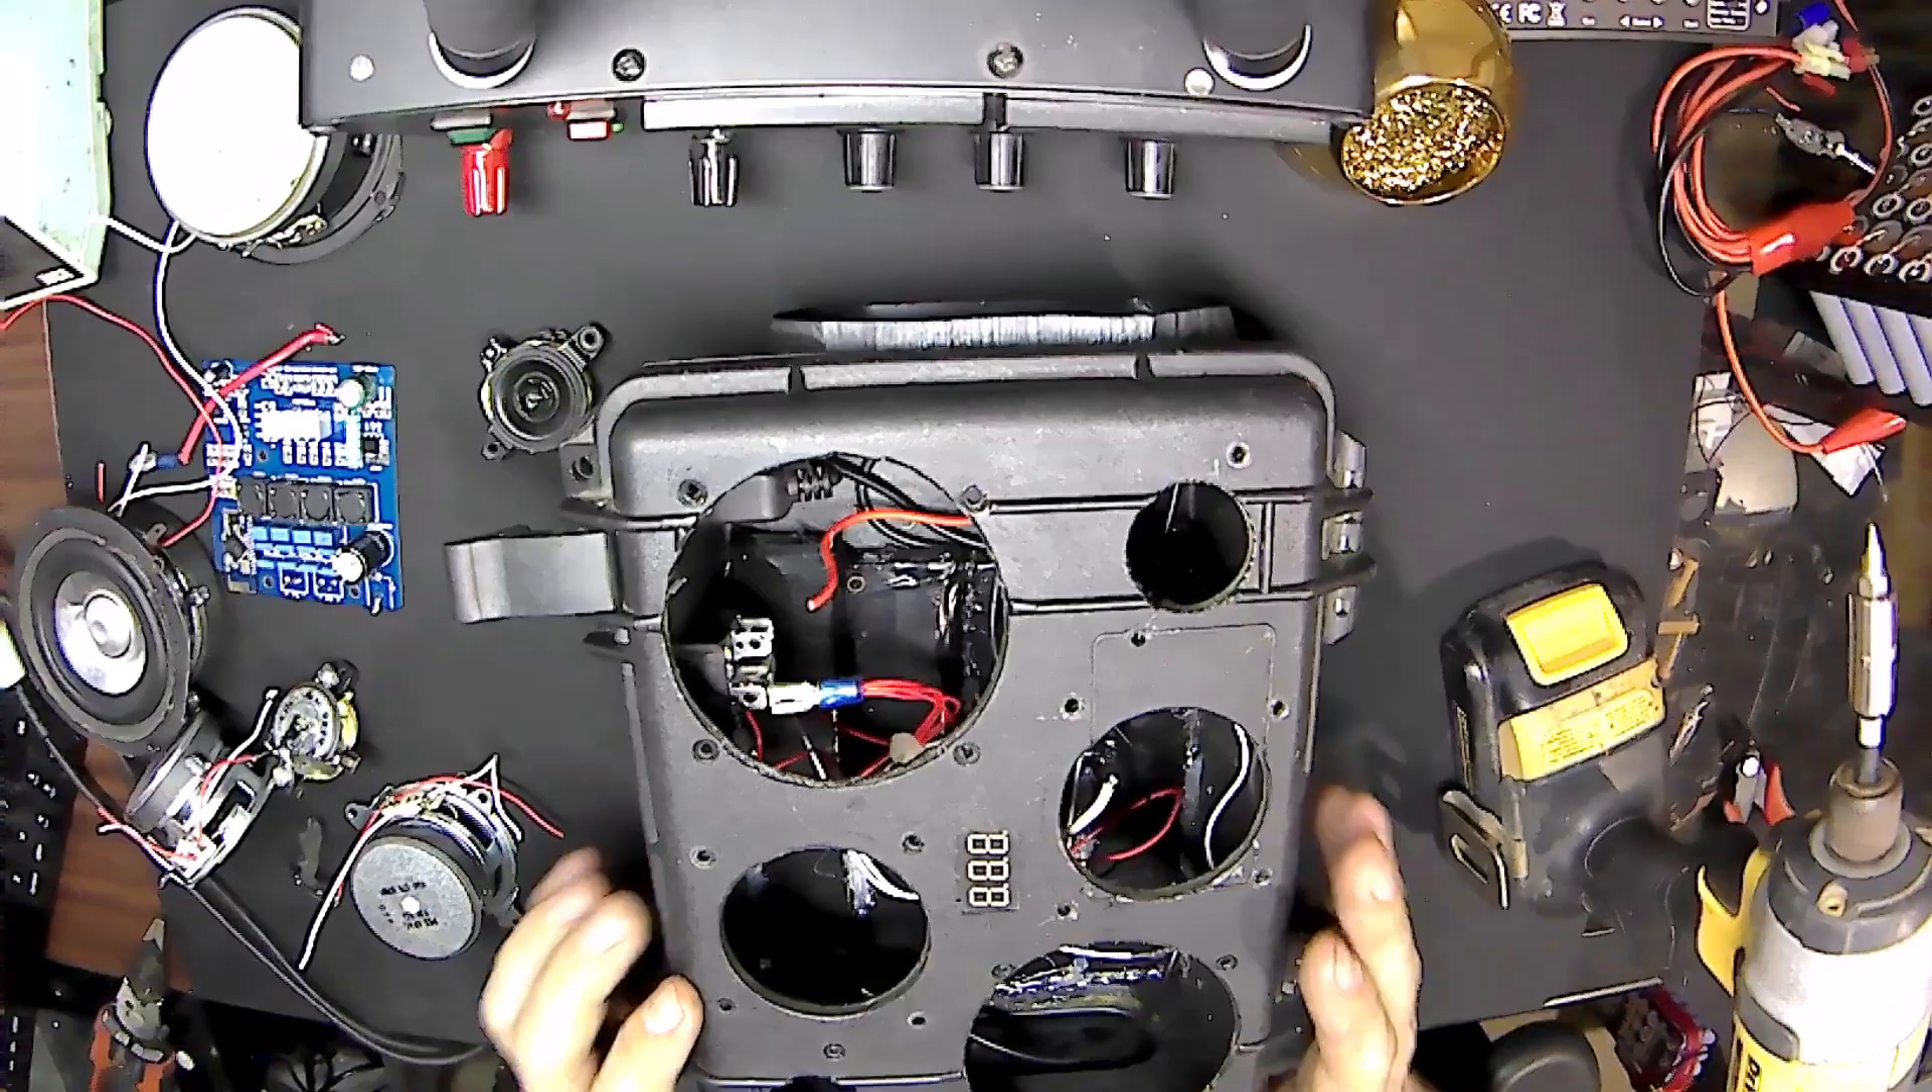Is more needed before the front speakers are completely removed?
No.